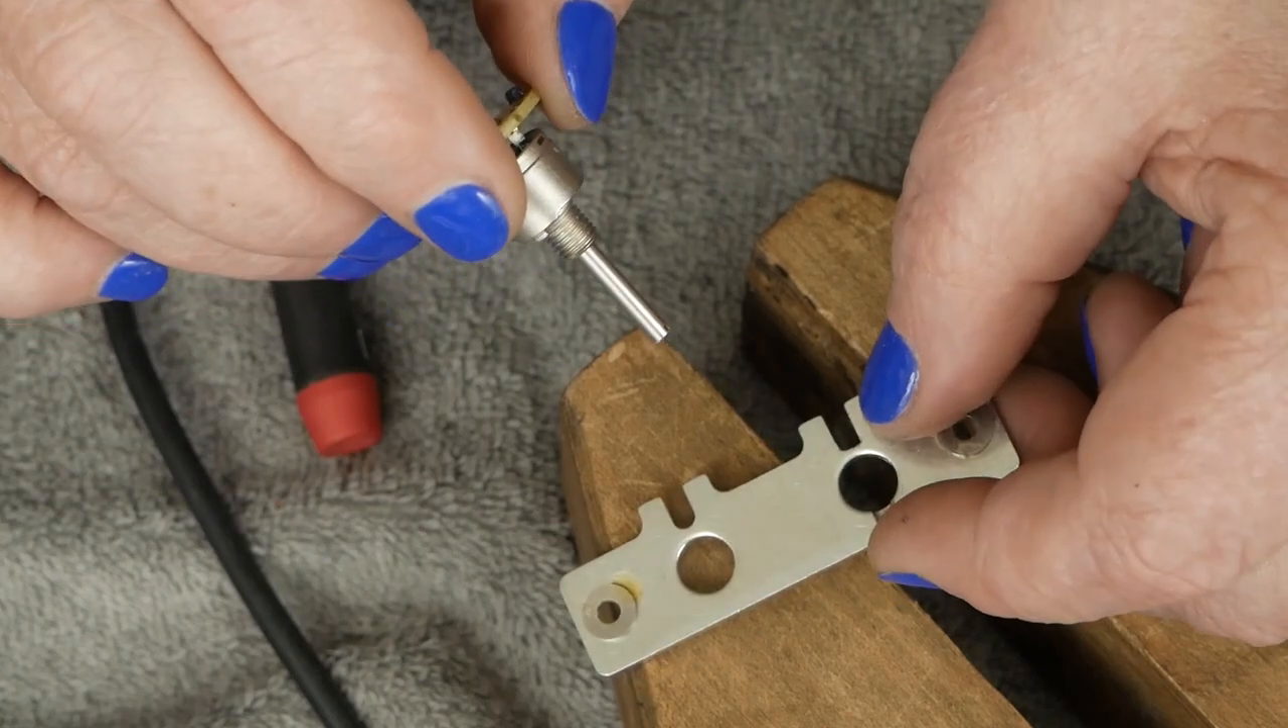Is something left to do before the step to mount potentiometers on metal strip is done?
Yes.